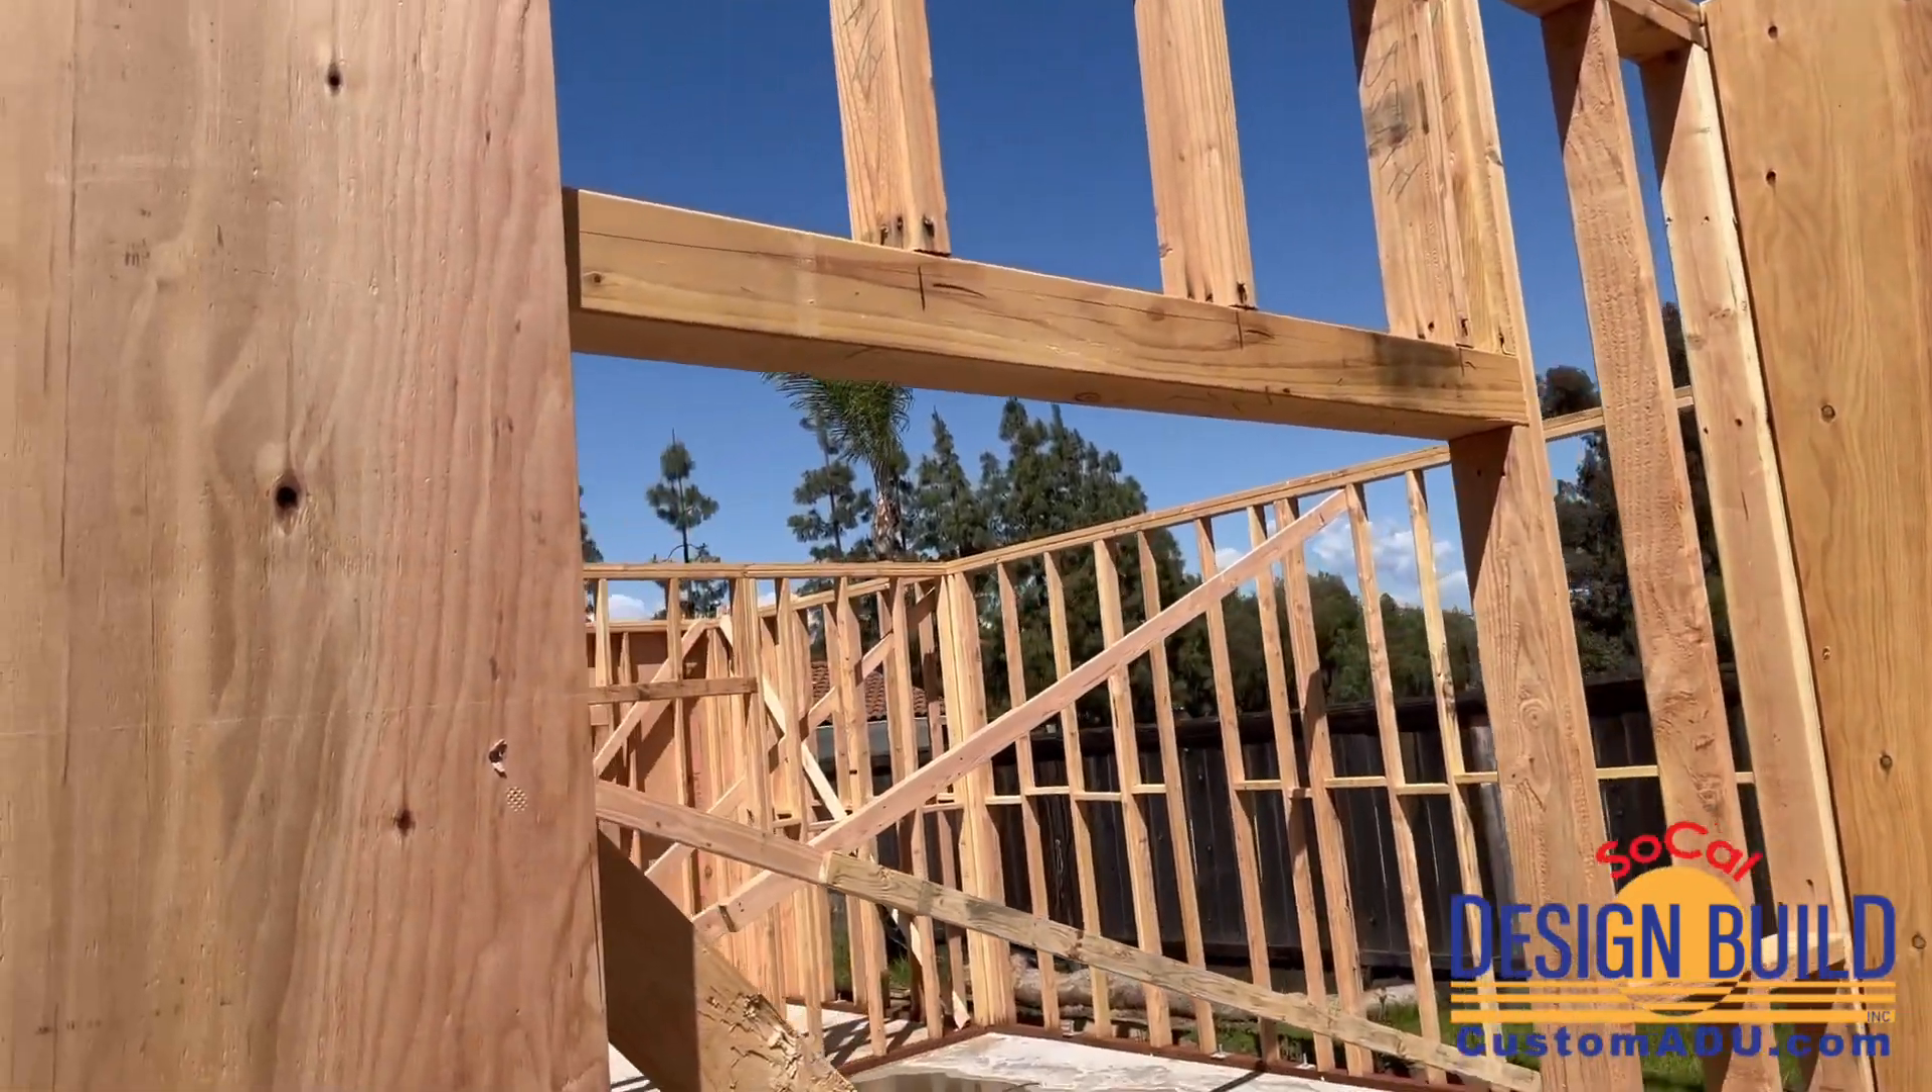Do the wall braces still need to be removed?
Yes.